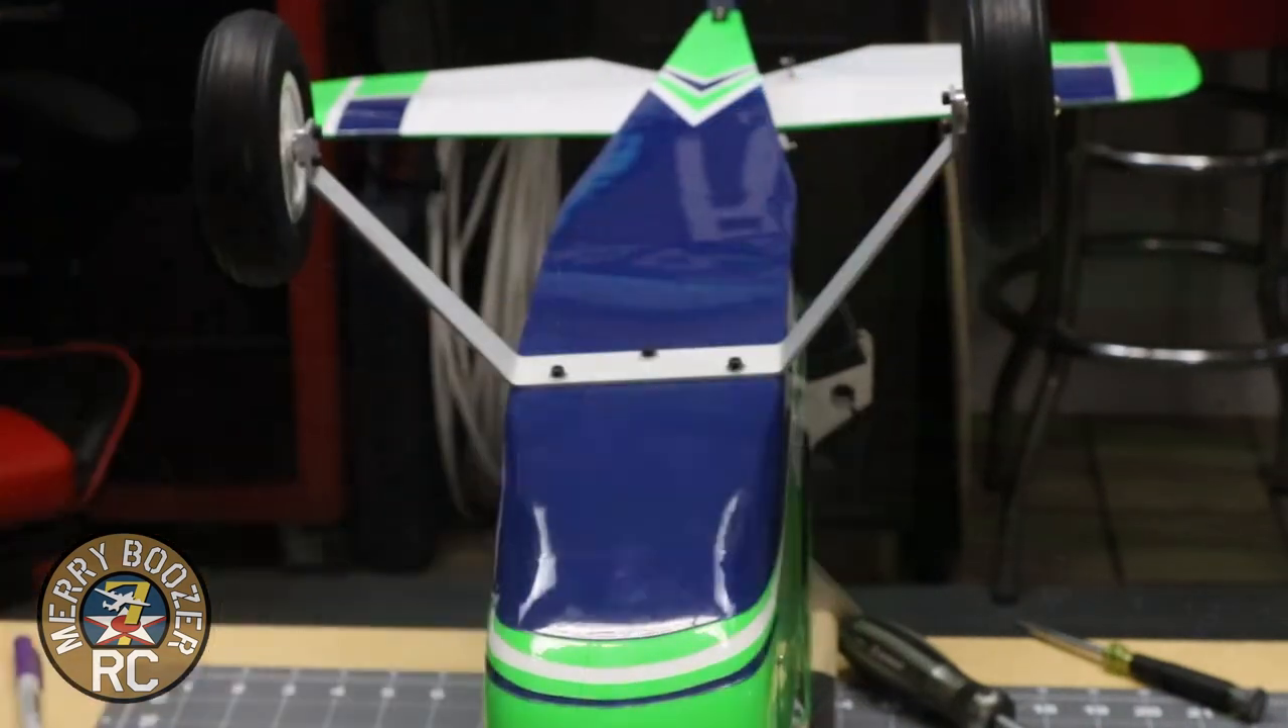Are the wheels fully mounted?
Yes.